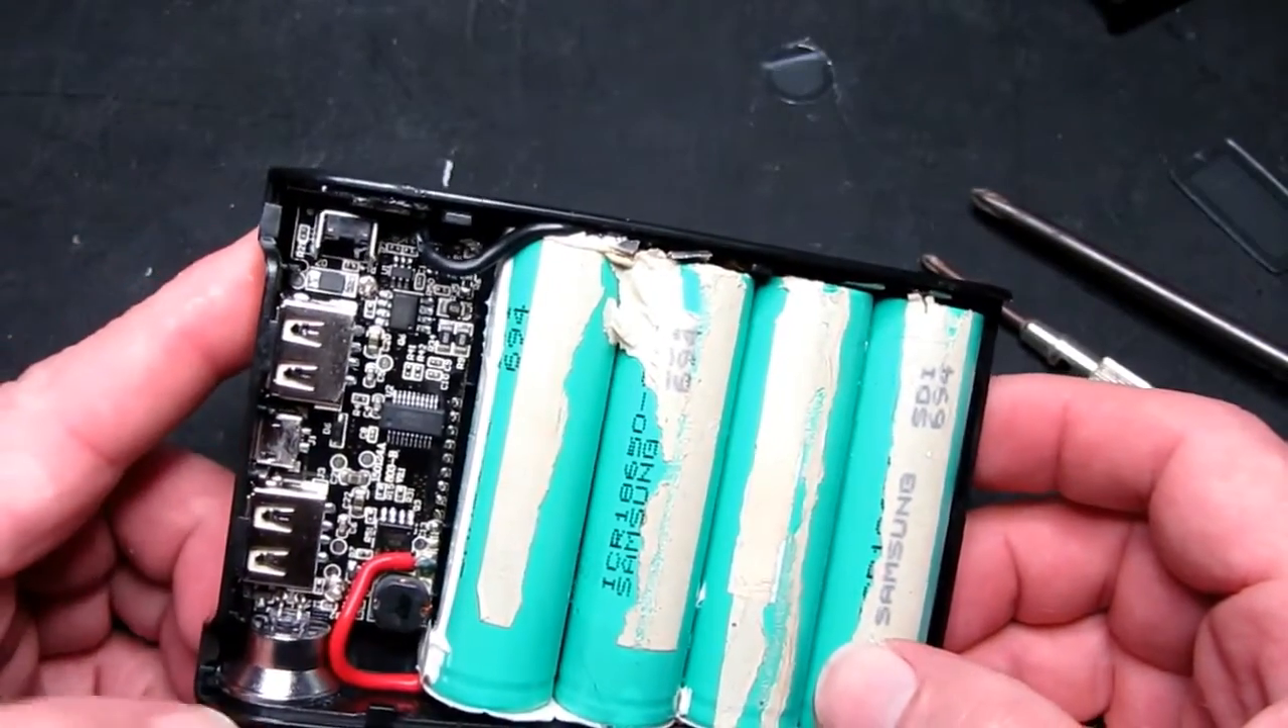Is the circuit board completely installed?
Yes.